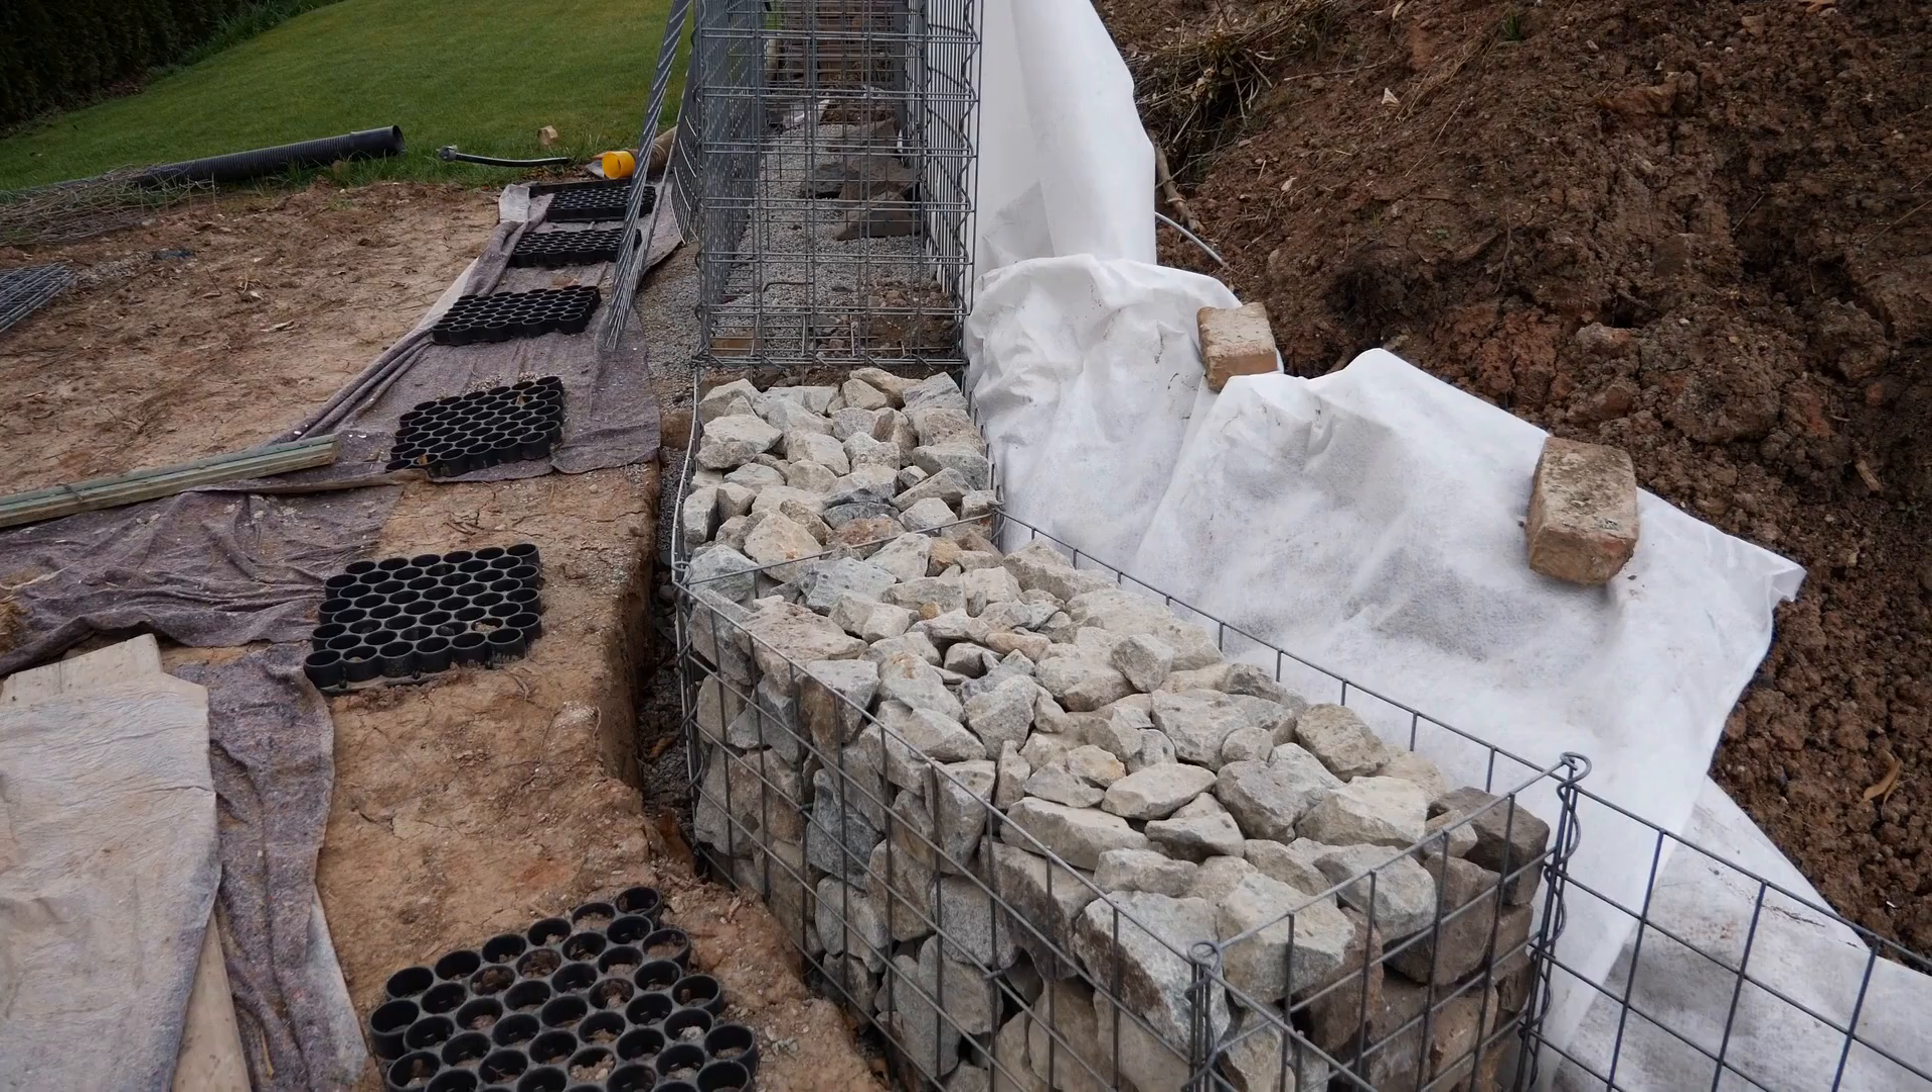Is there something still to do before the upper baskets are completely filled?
Yes.